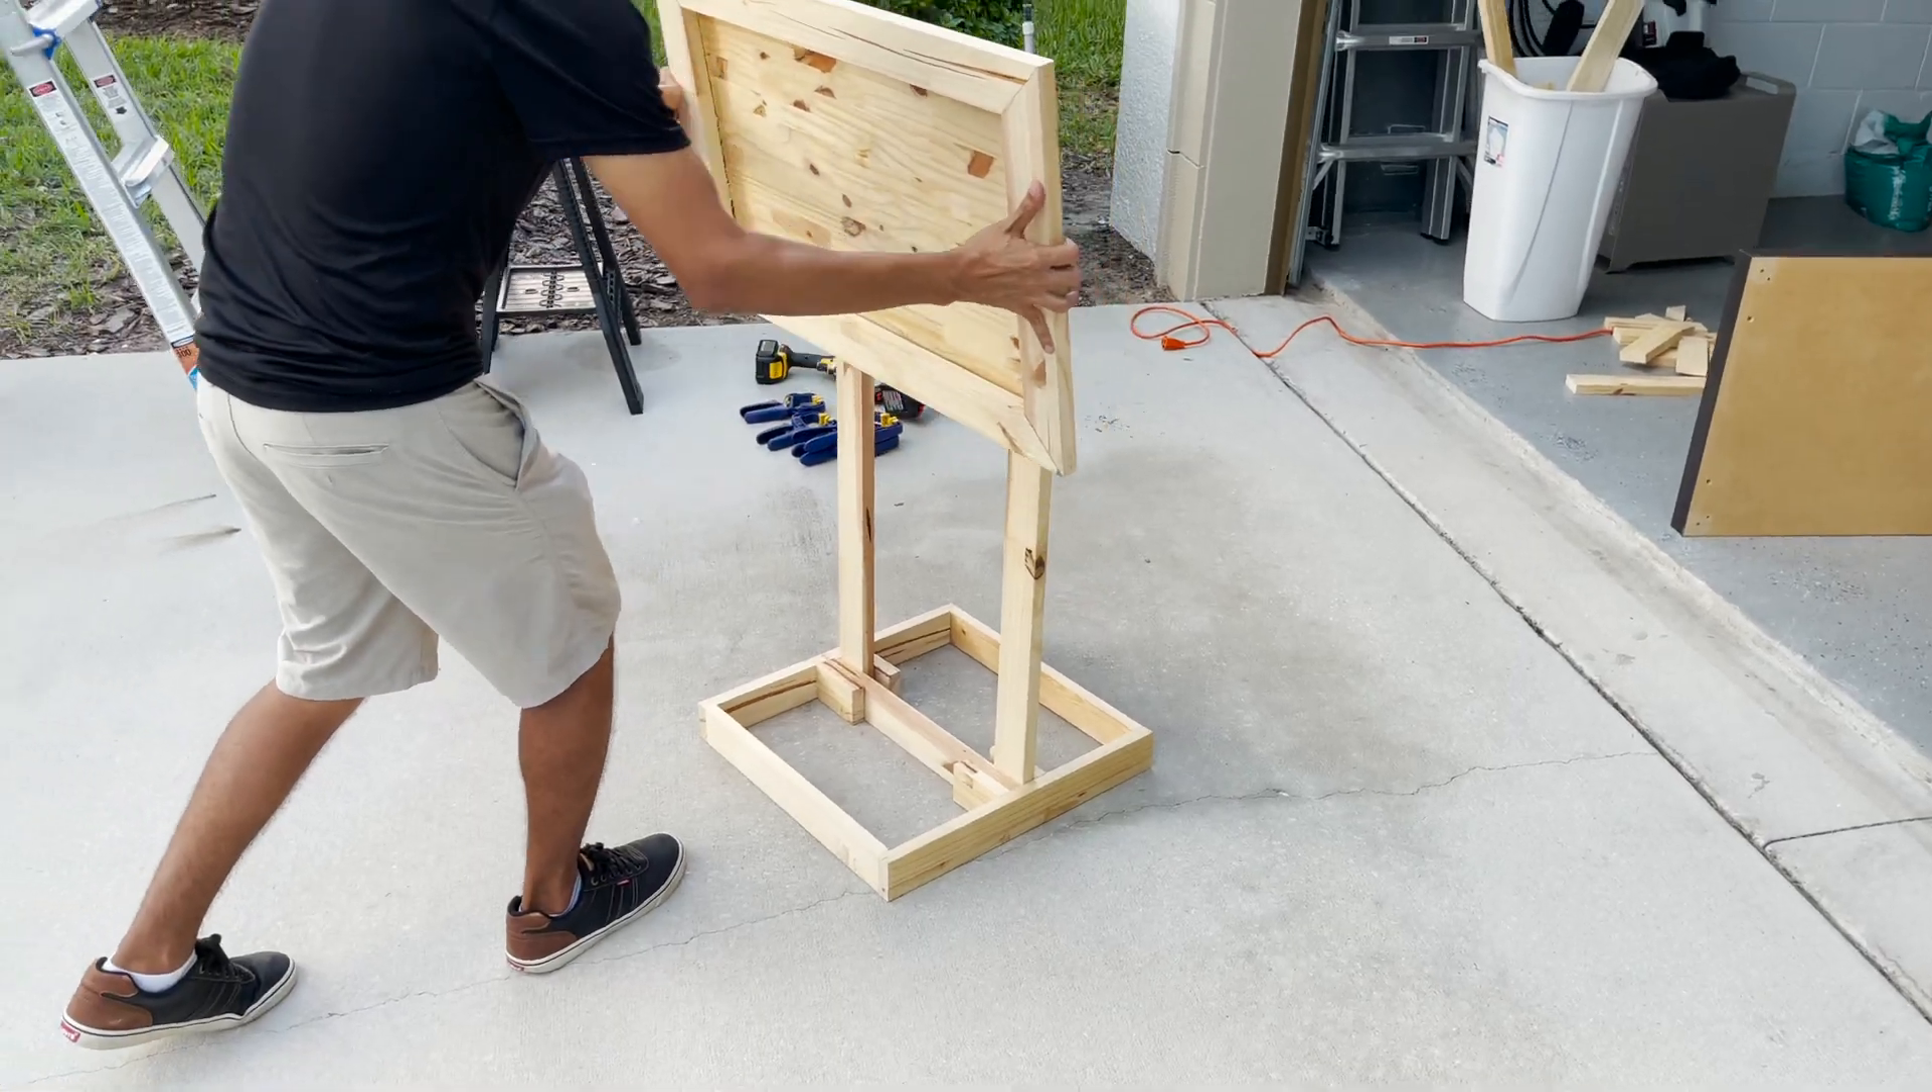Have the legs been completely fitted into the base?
Yes.